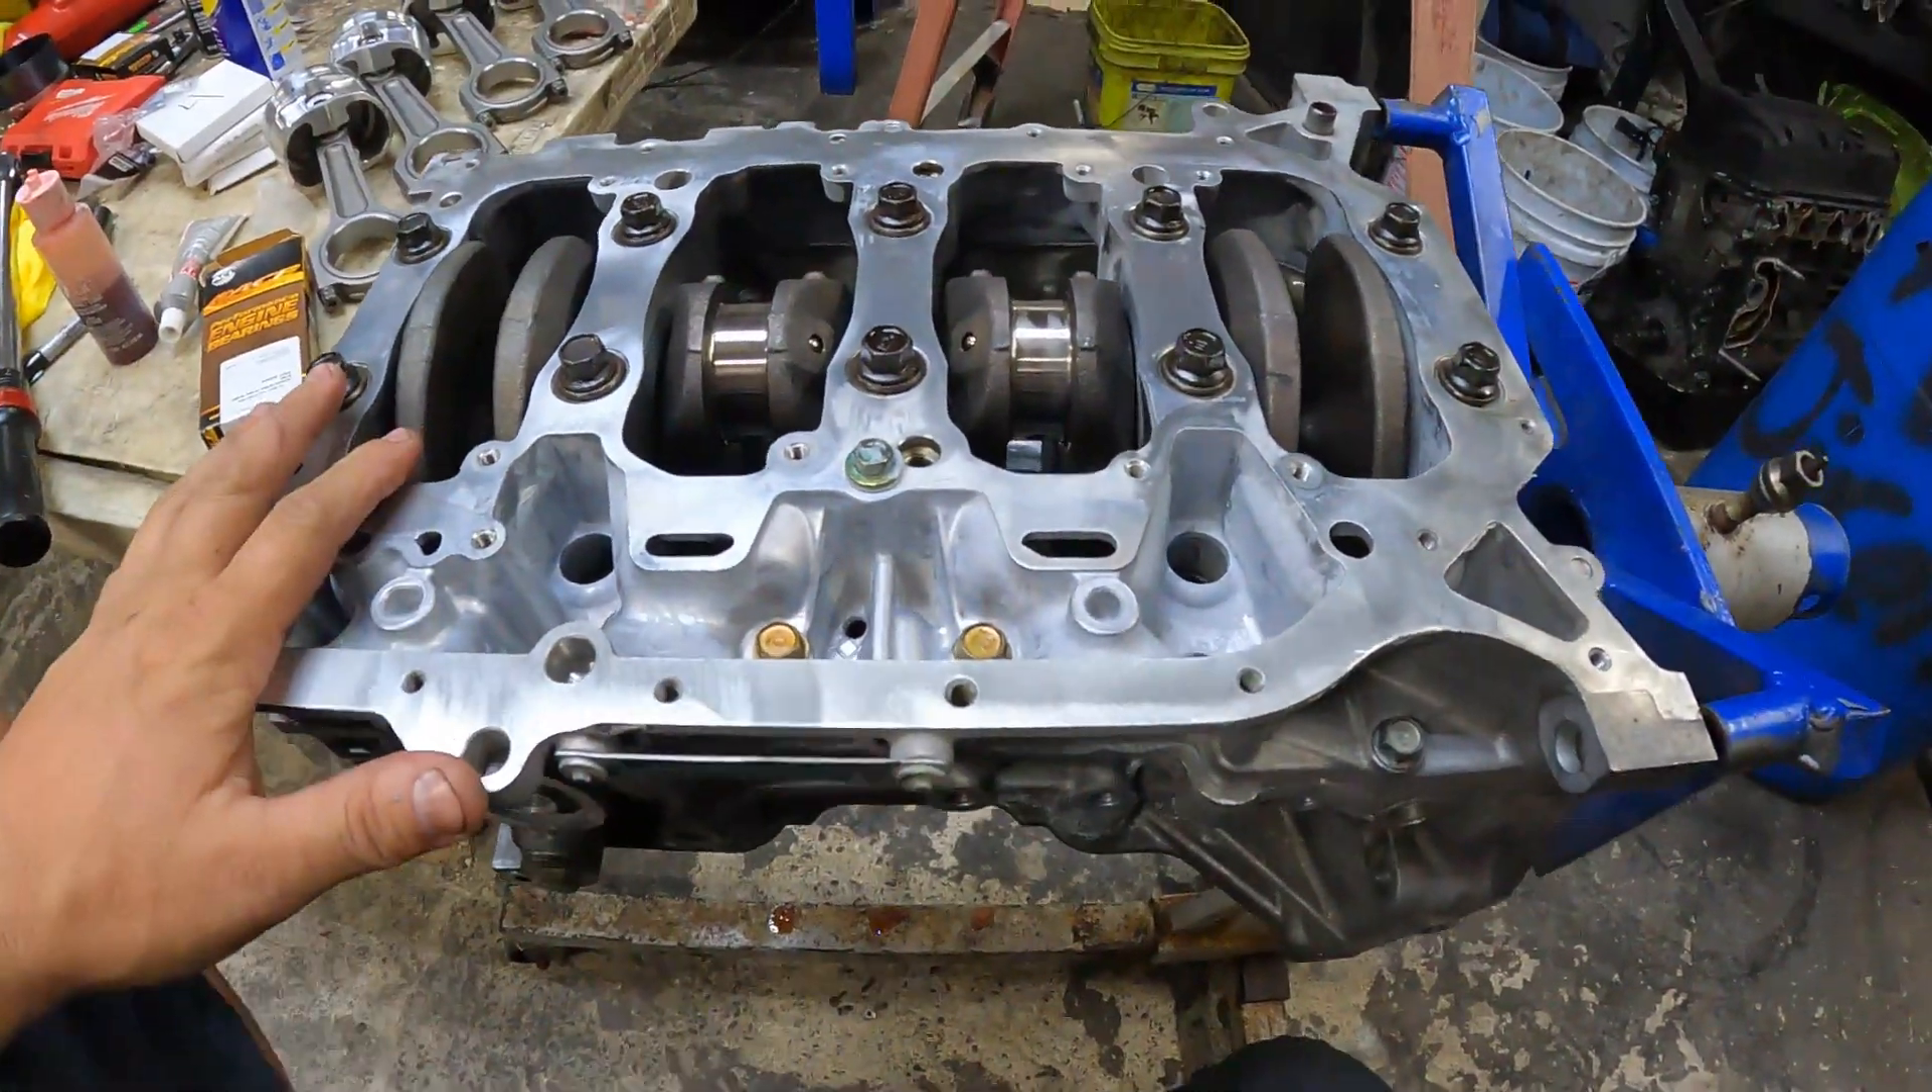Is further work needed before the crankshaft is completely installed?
No.